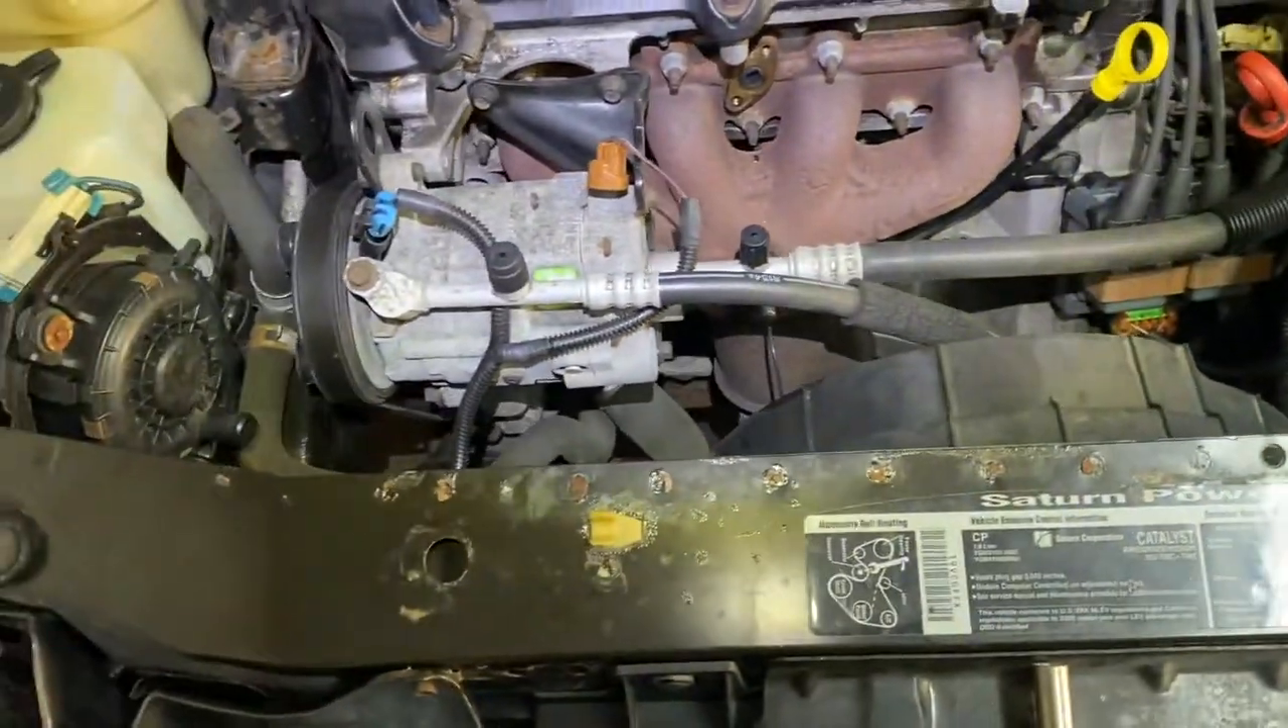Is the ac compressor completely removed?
No.